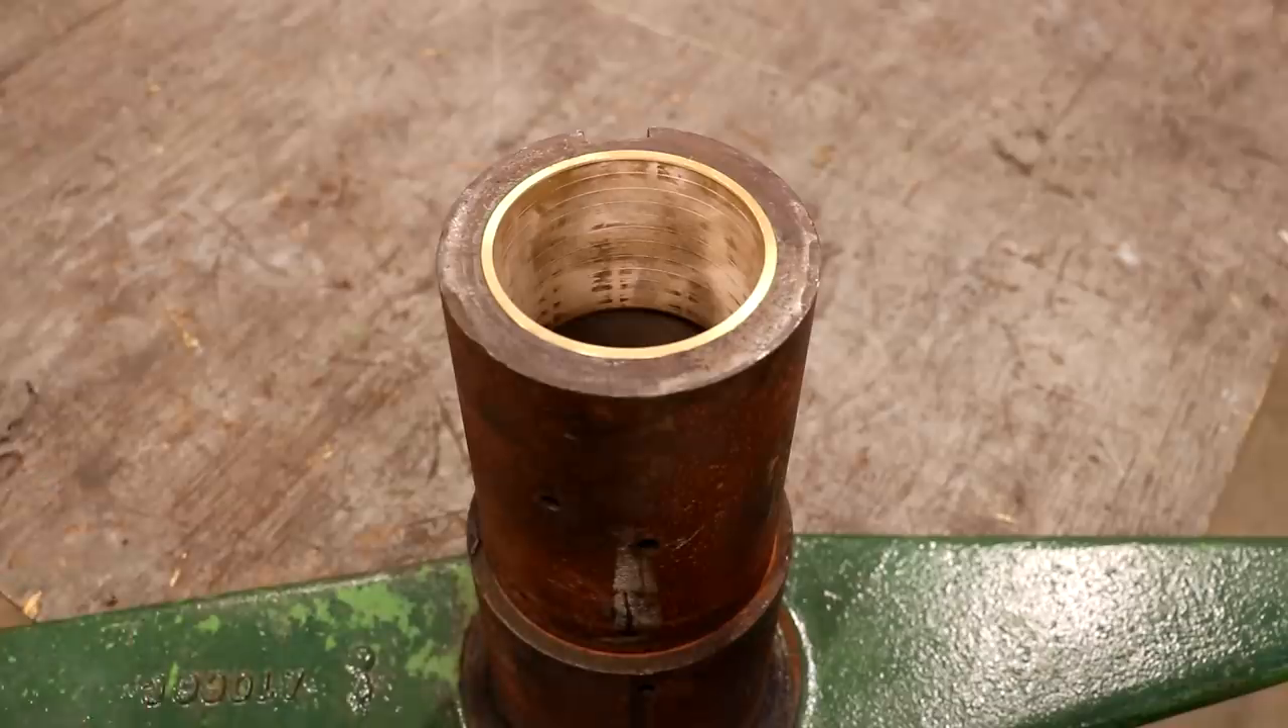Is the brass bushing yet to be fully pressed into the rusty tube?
No.